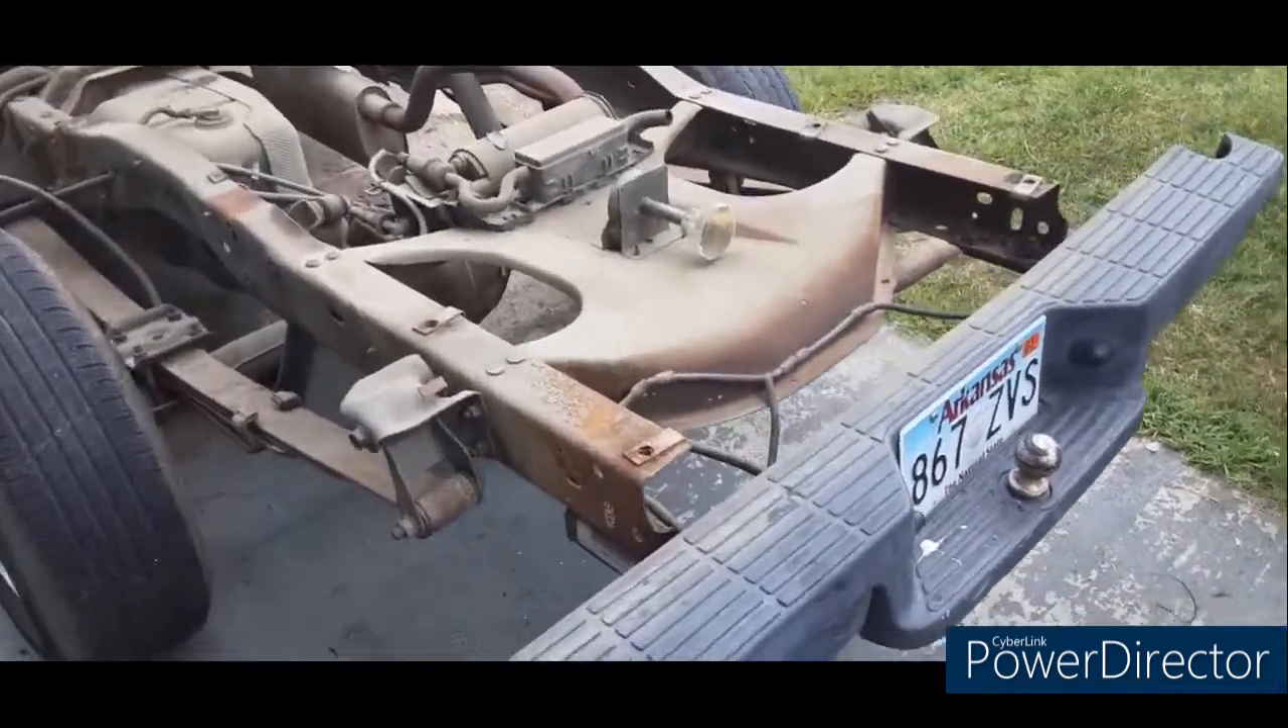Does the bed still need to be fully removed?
No.